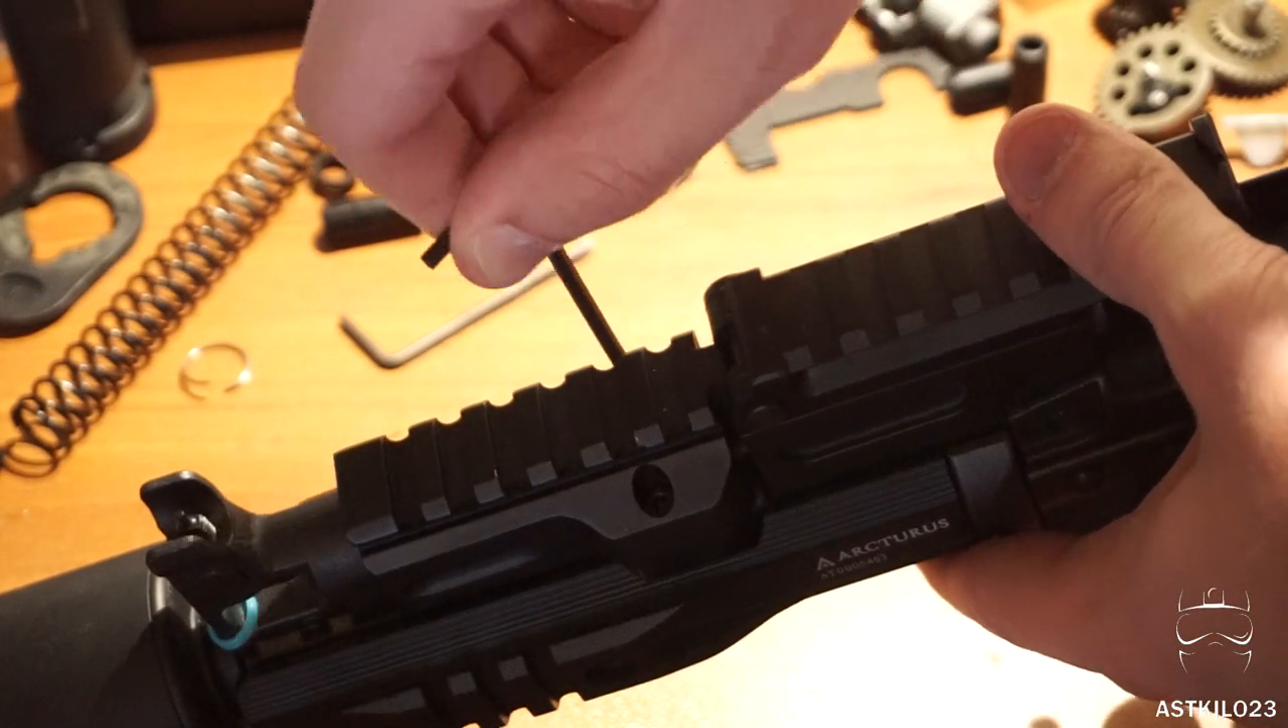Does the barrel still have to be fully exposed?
Yes.